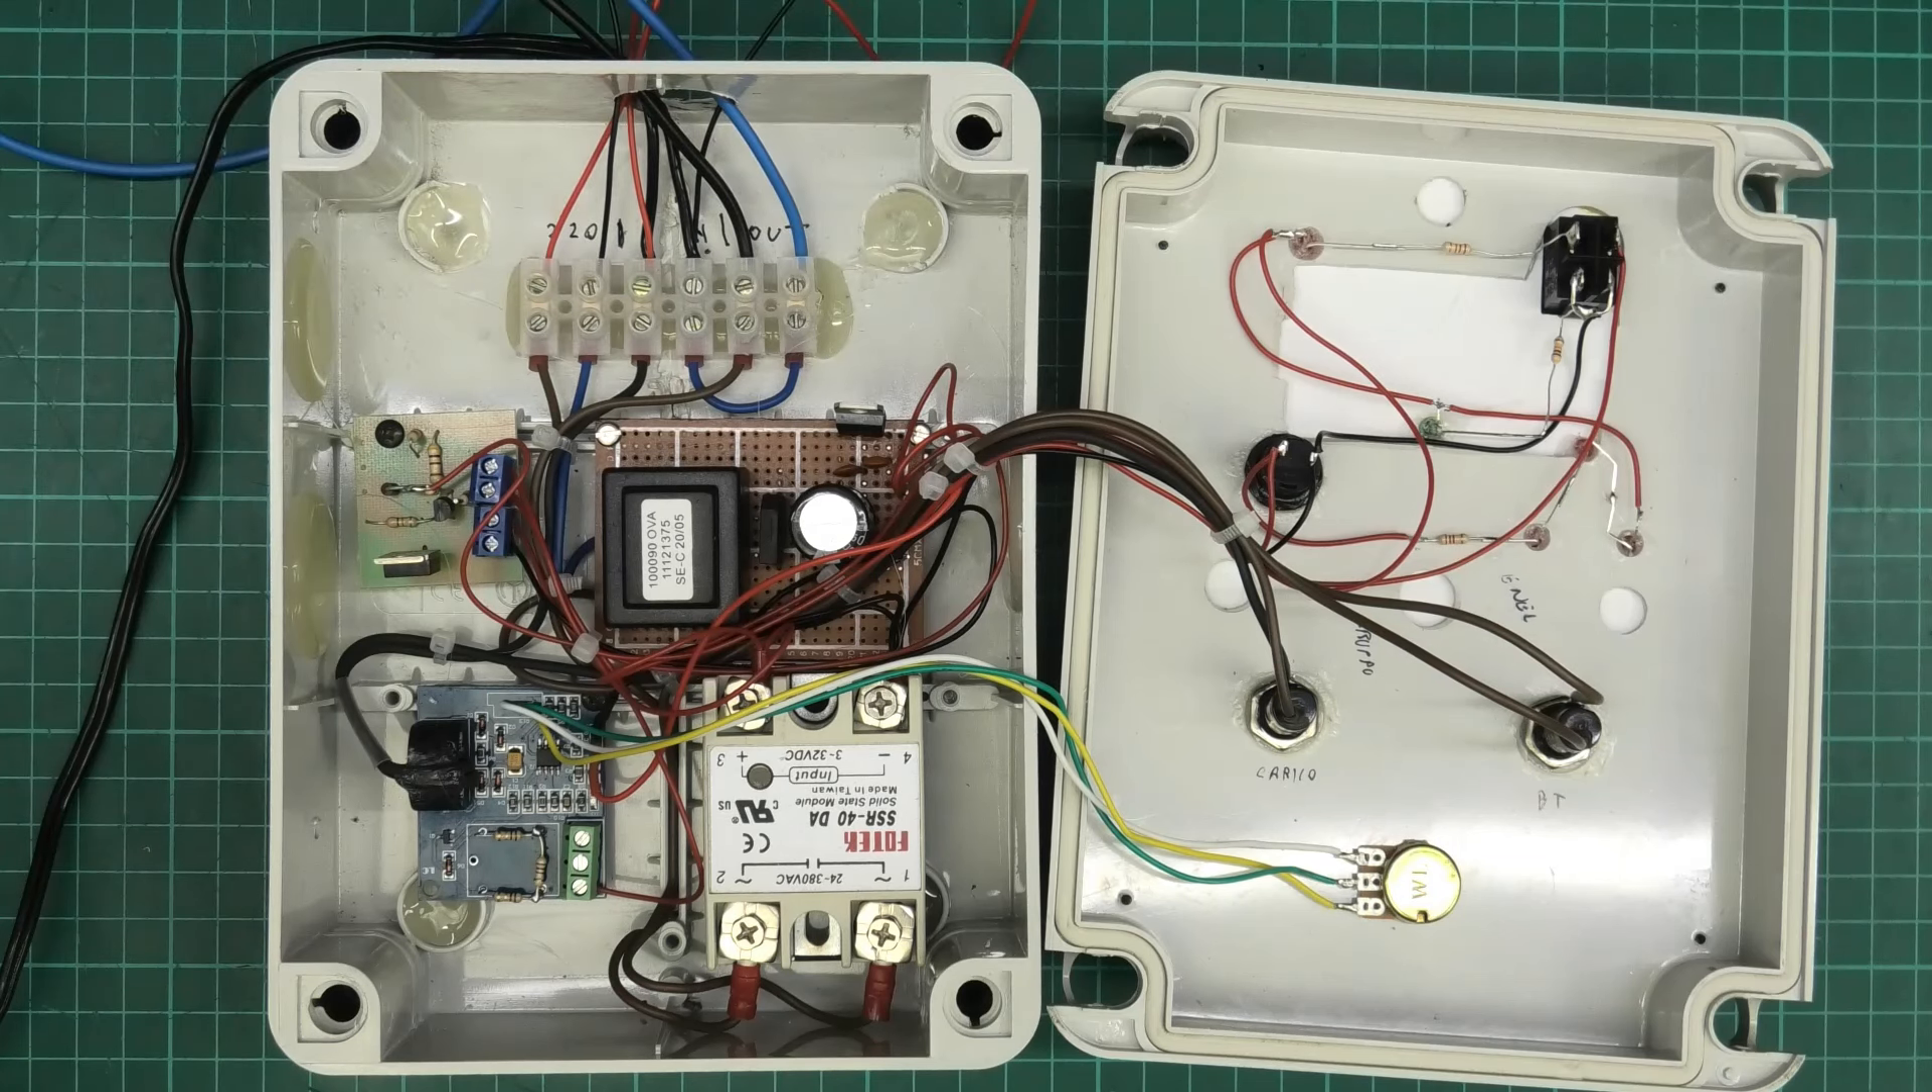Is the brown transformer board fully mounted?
Yes.